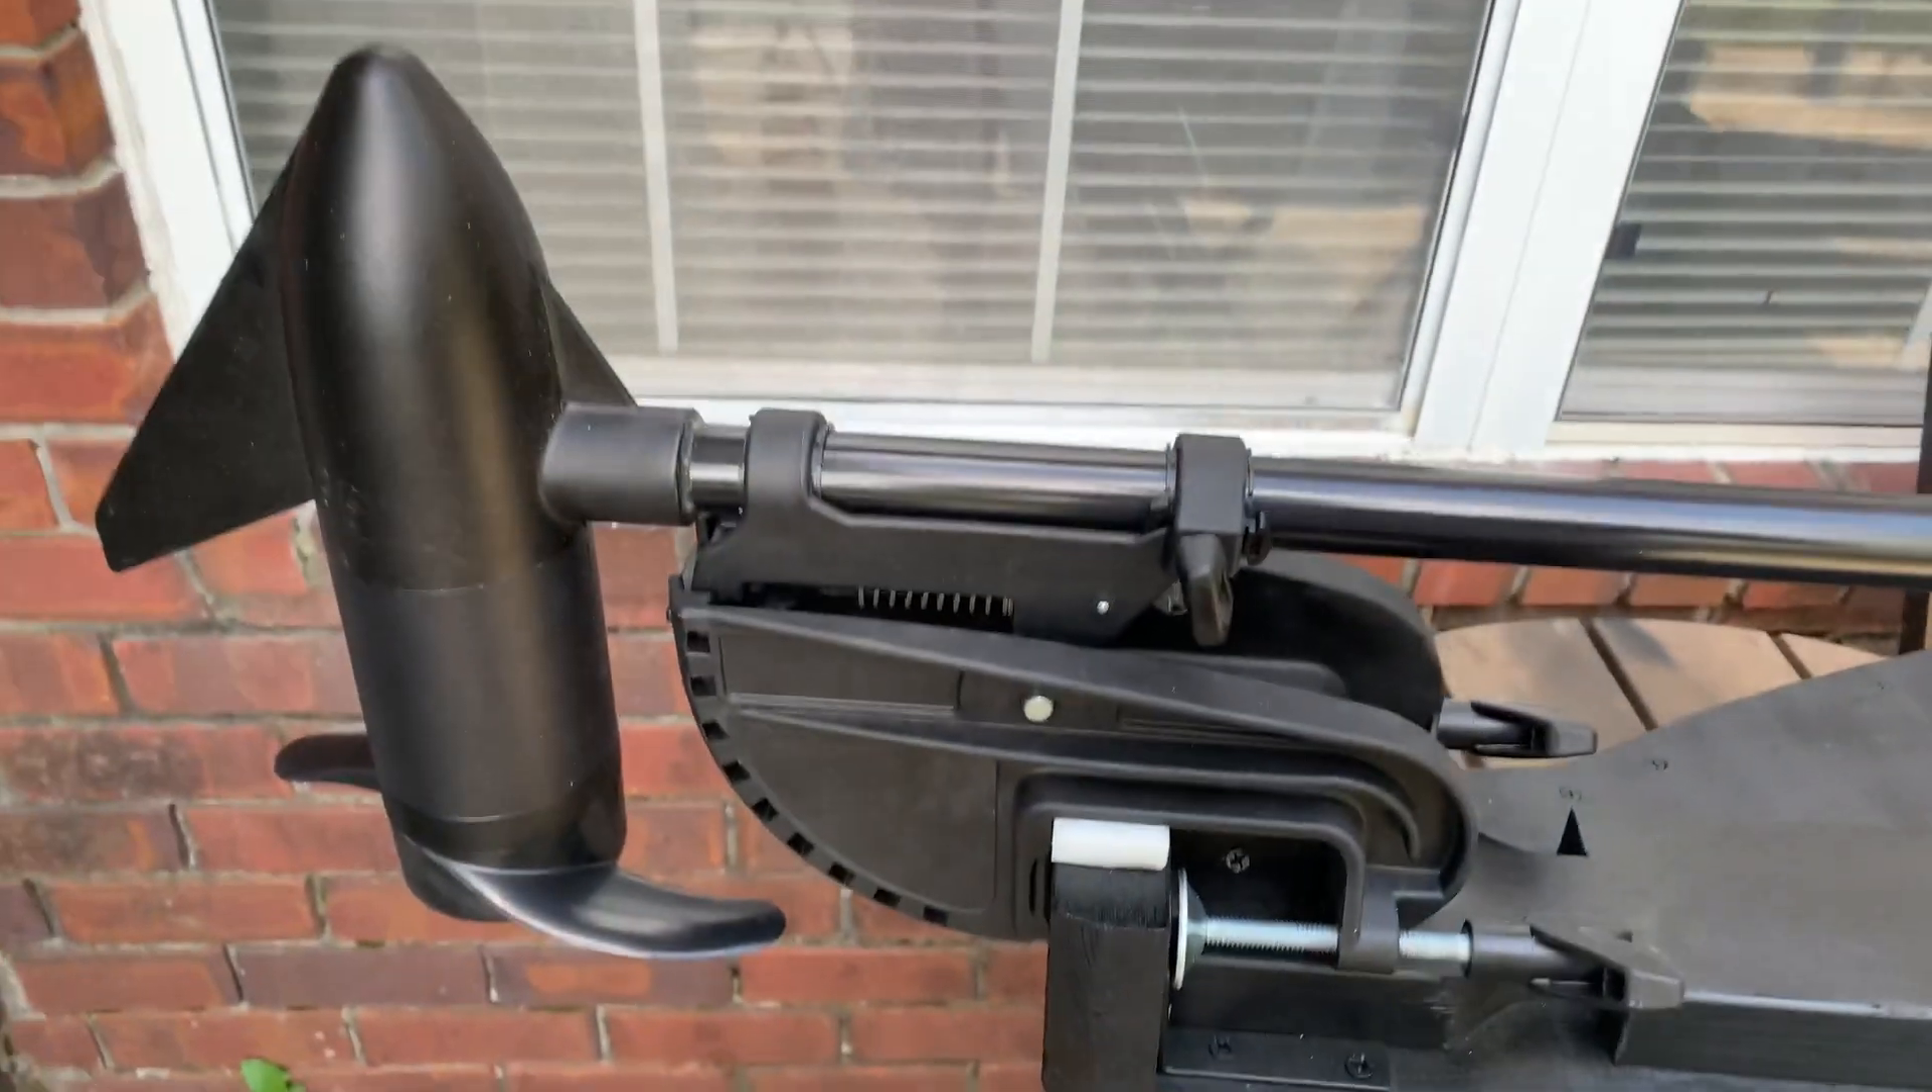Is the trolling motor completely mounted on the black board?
Yes.